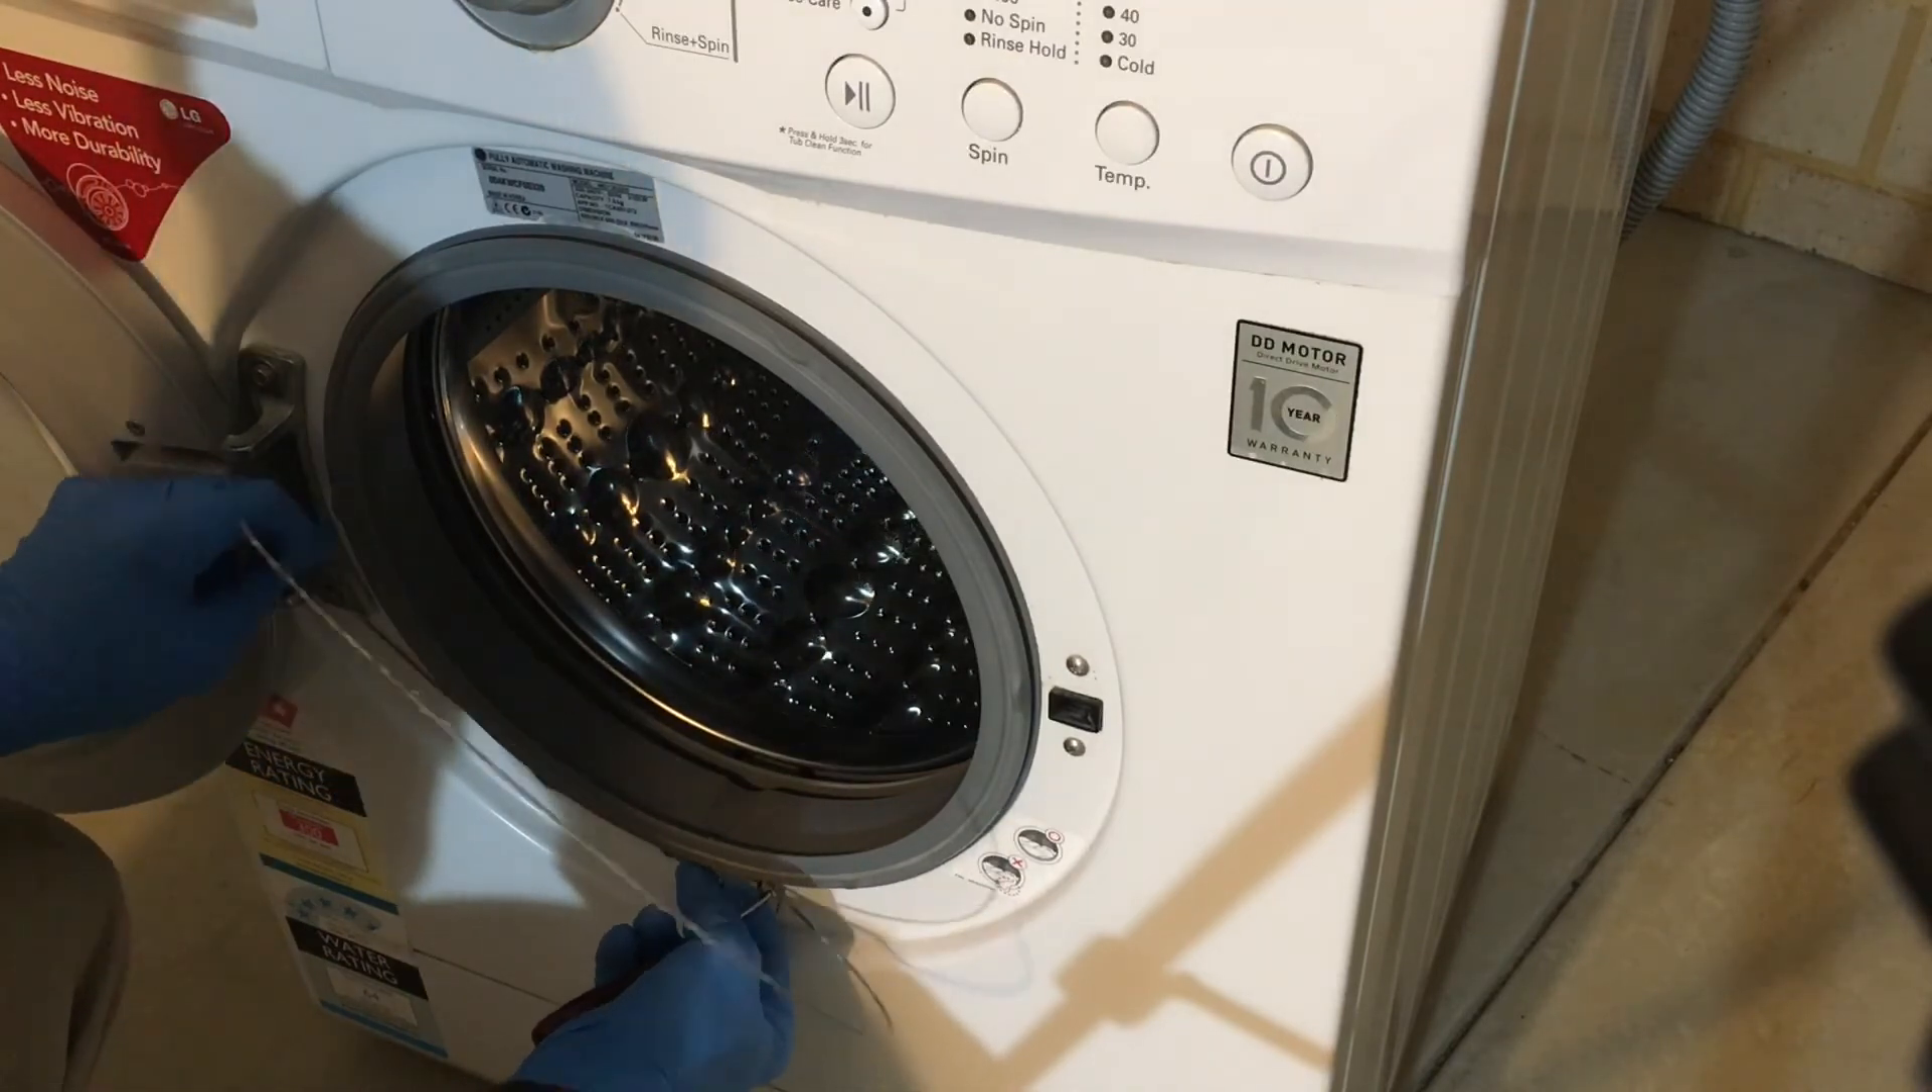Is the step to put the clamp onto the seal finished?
No.